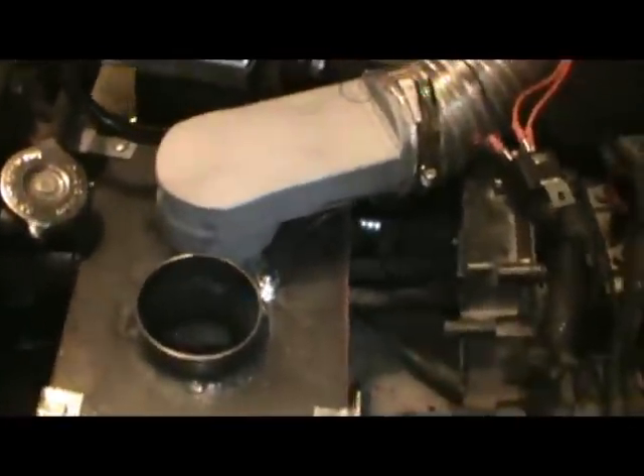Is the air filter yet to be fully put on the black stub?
Yes.